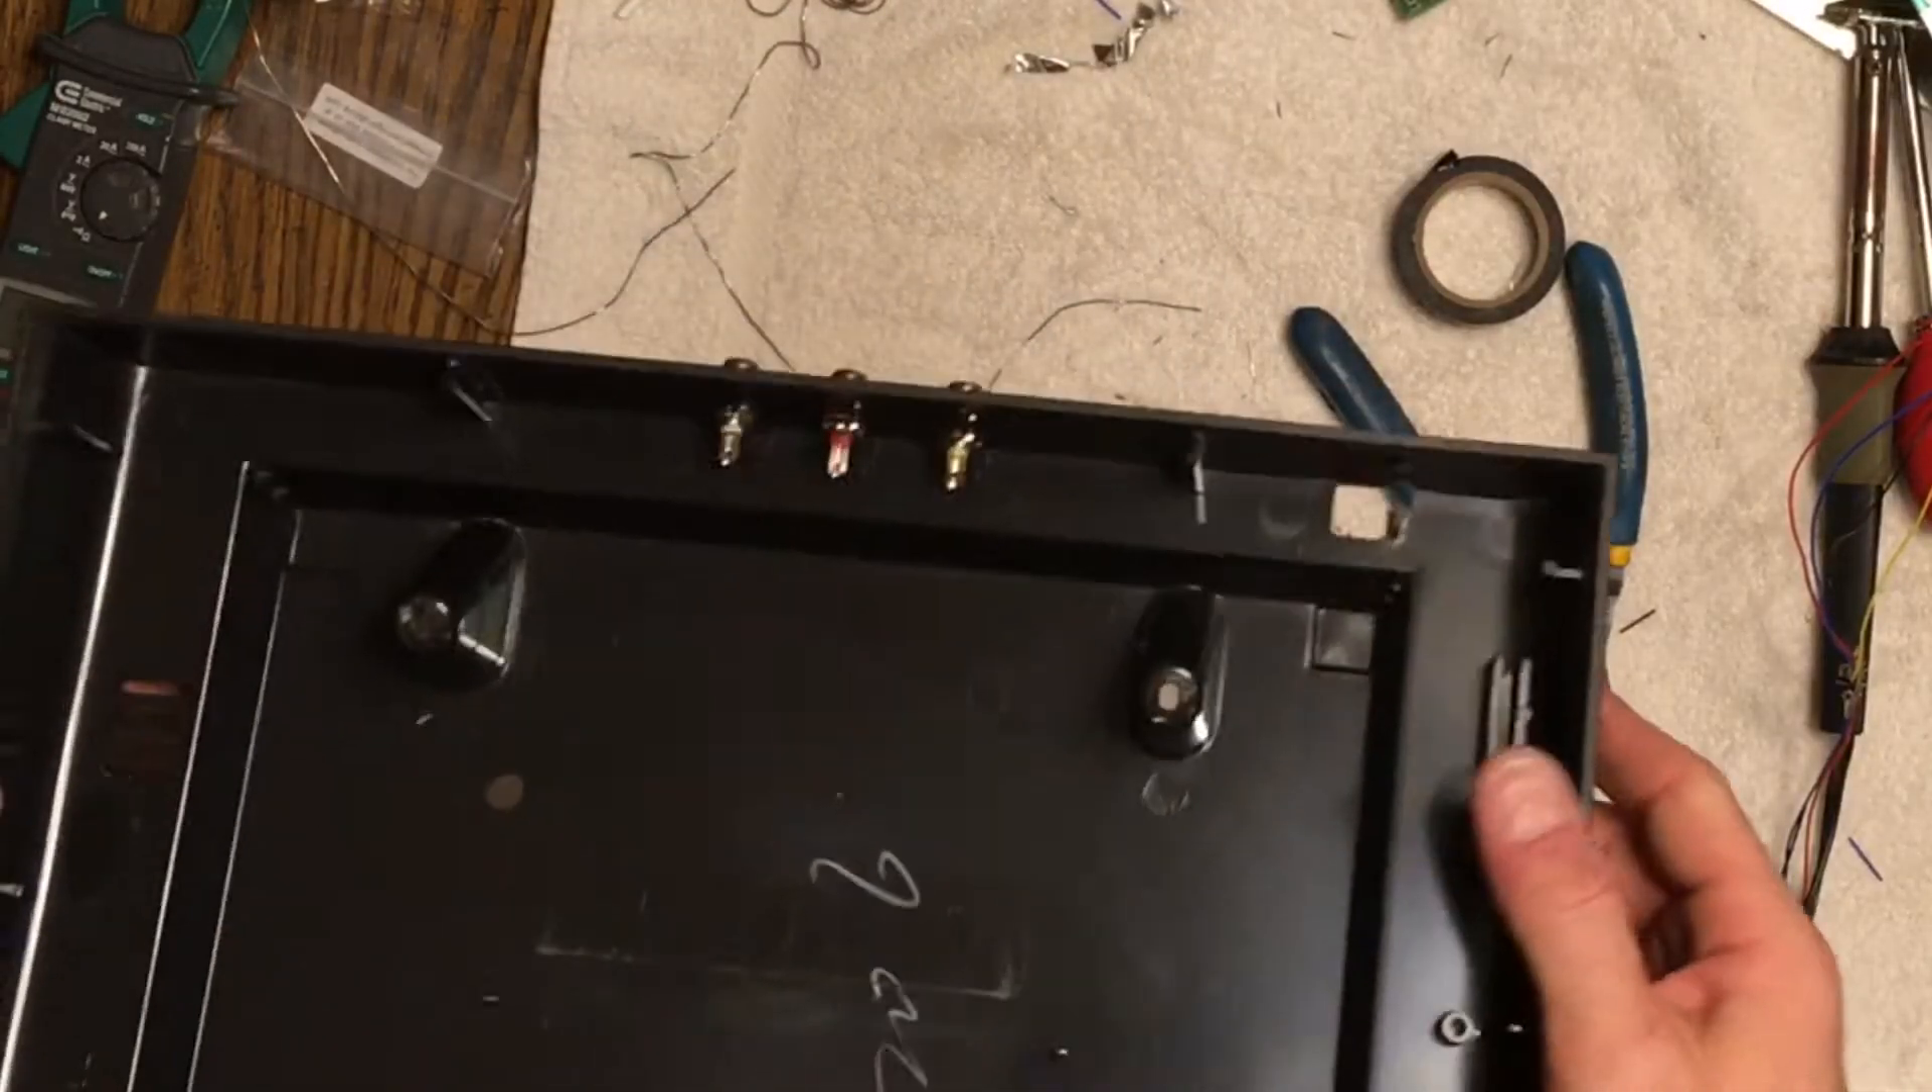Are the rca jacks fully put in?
Yes.